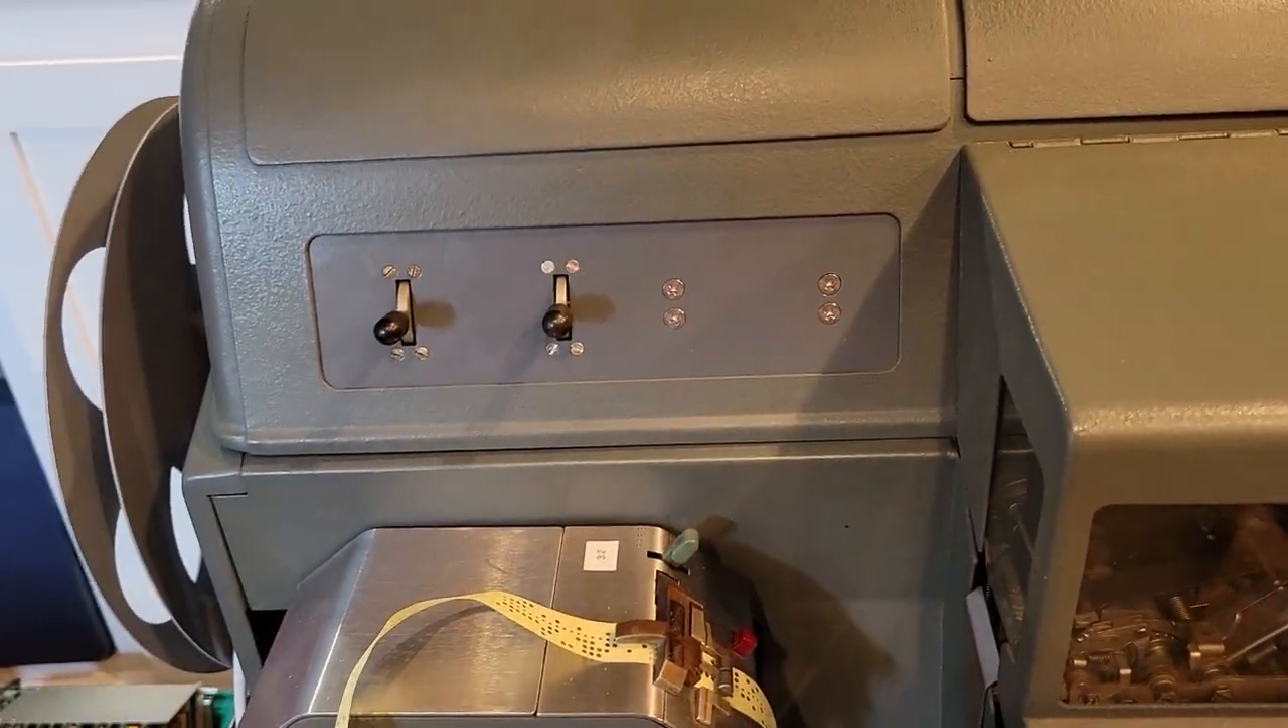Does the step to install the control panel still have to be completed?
No.